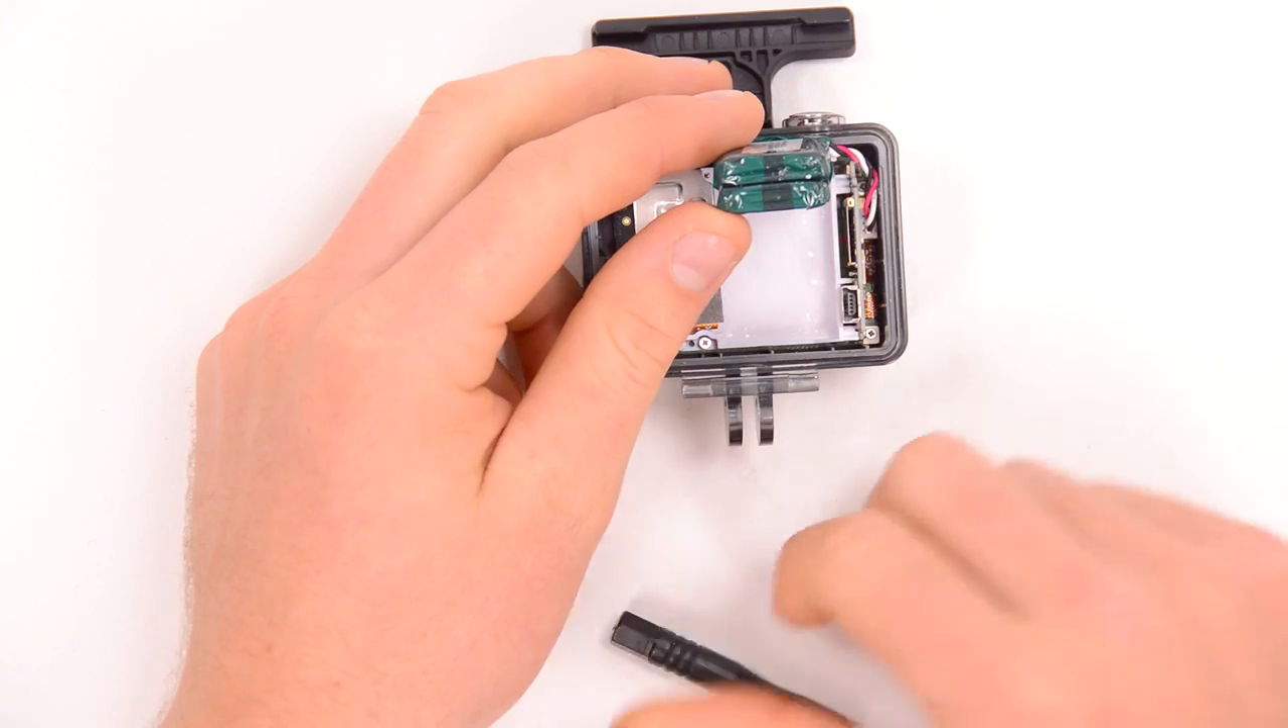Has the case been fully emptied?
No.